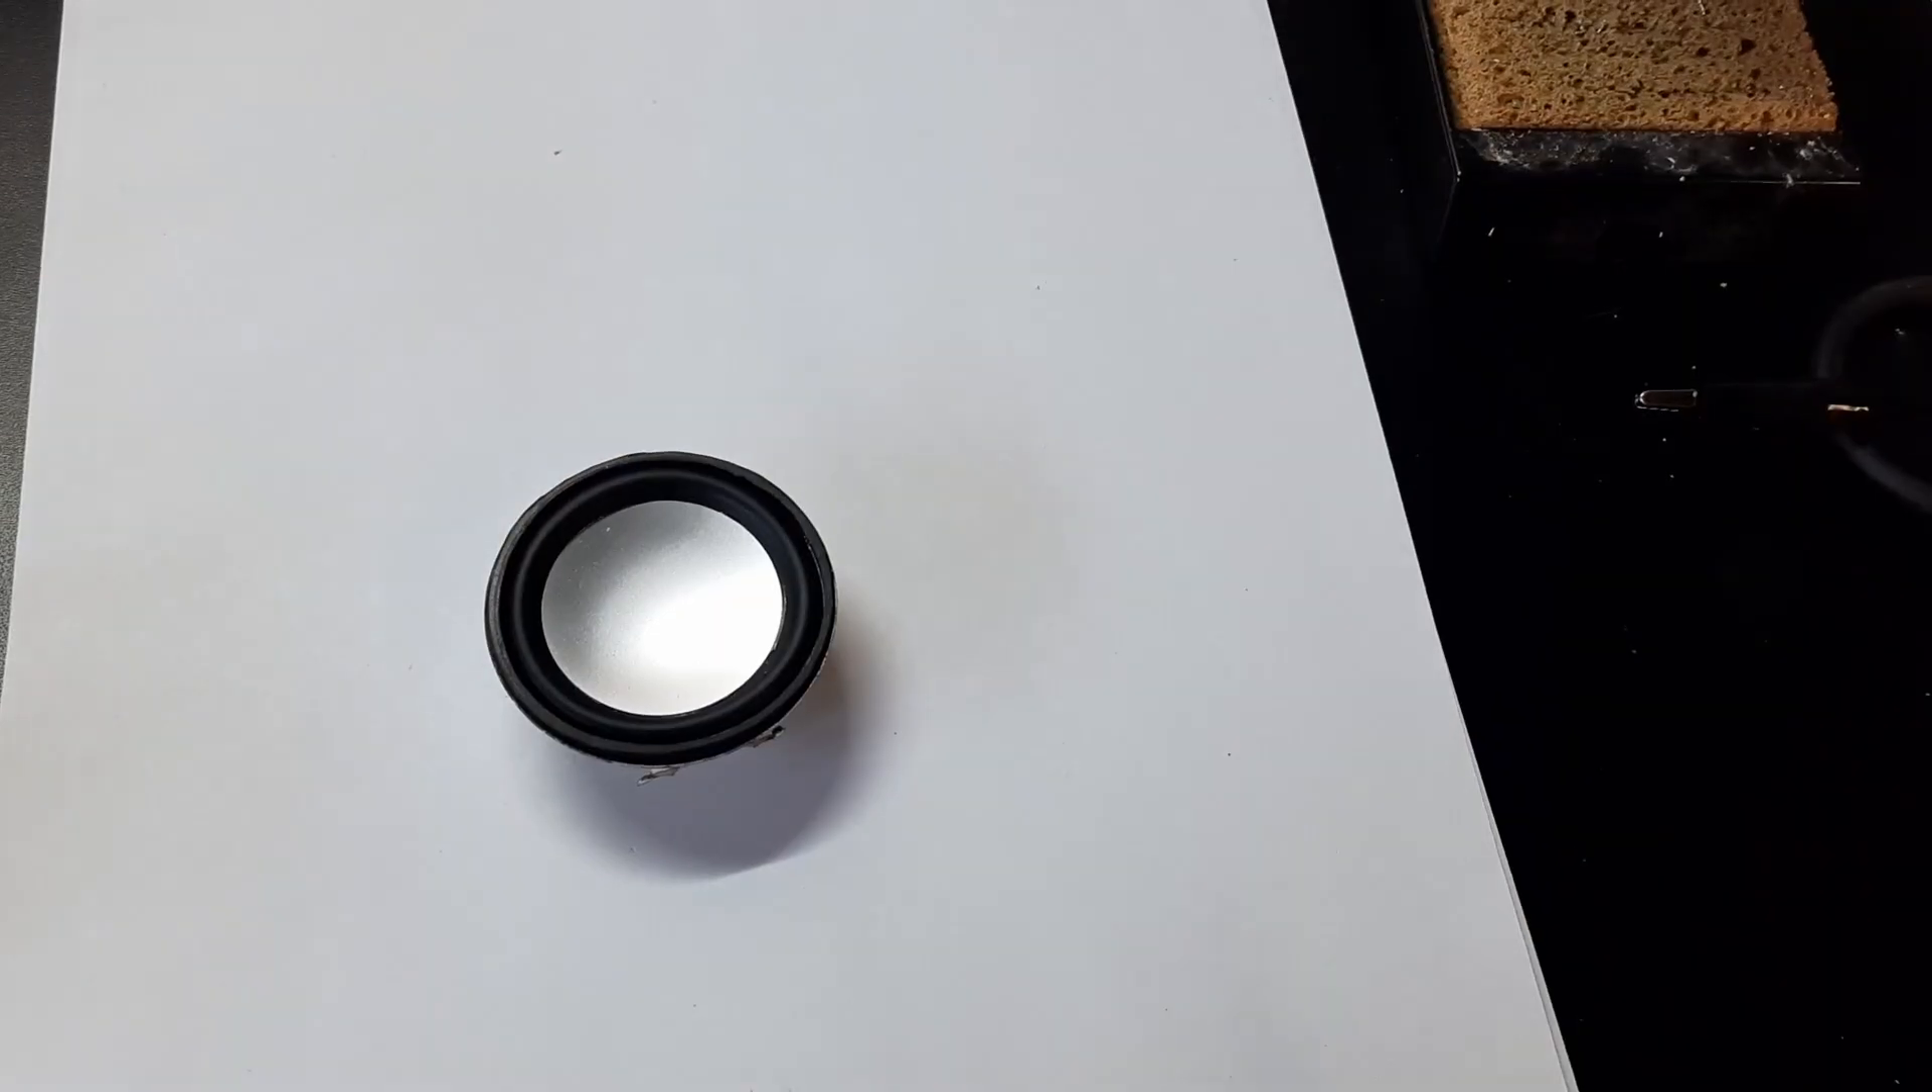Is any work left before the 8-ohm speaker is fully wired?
Yes.